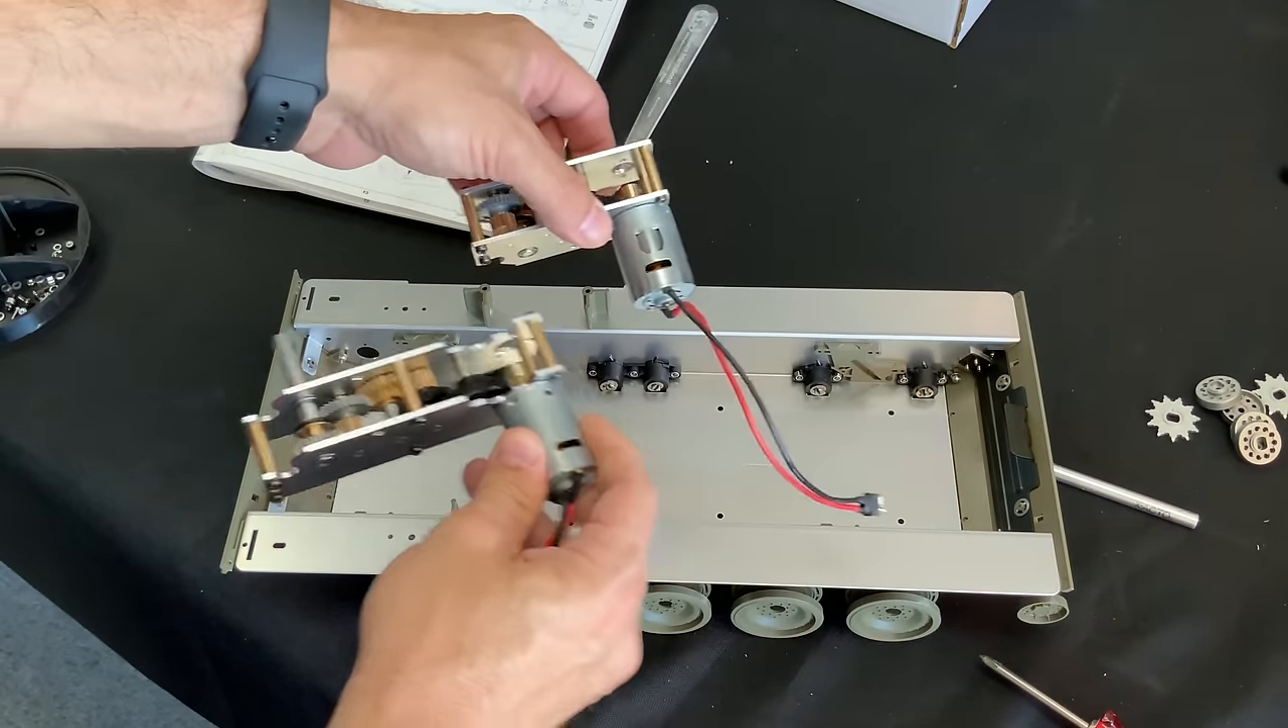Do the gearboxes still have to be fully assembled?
No.